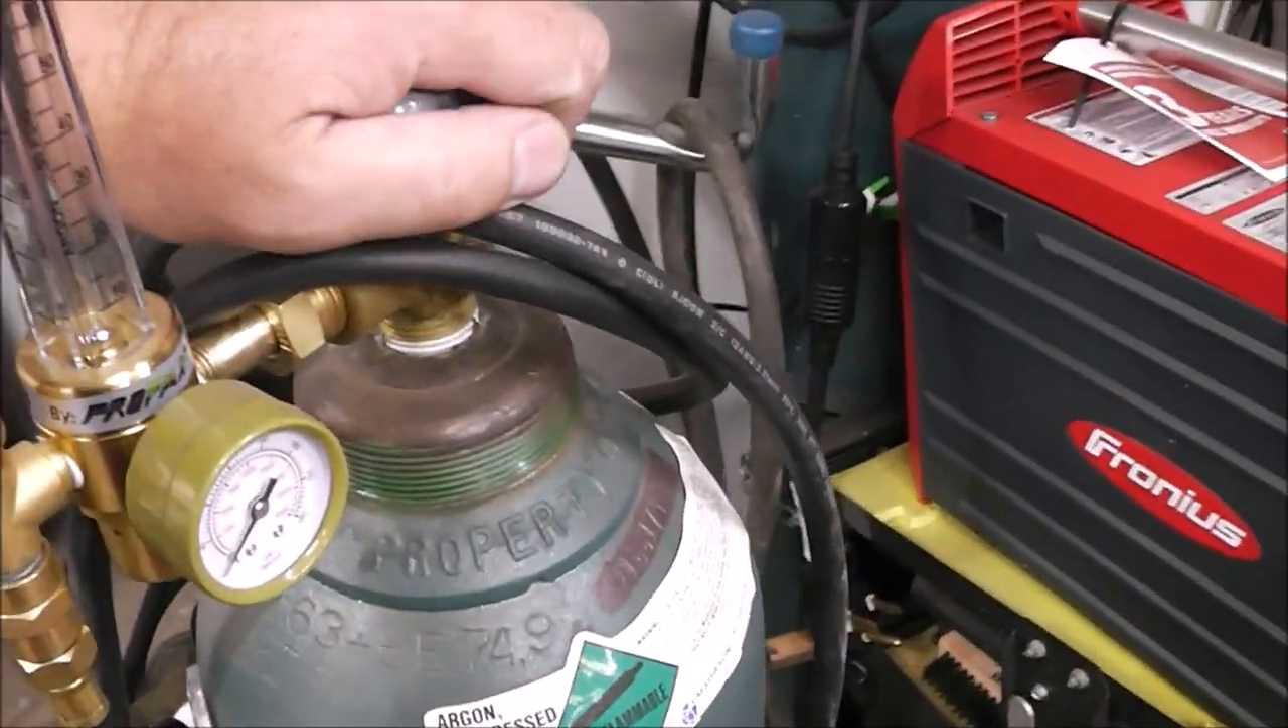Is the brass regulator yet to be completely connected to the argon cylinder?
No.